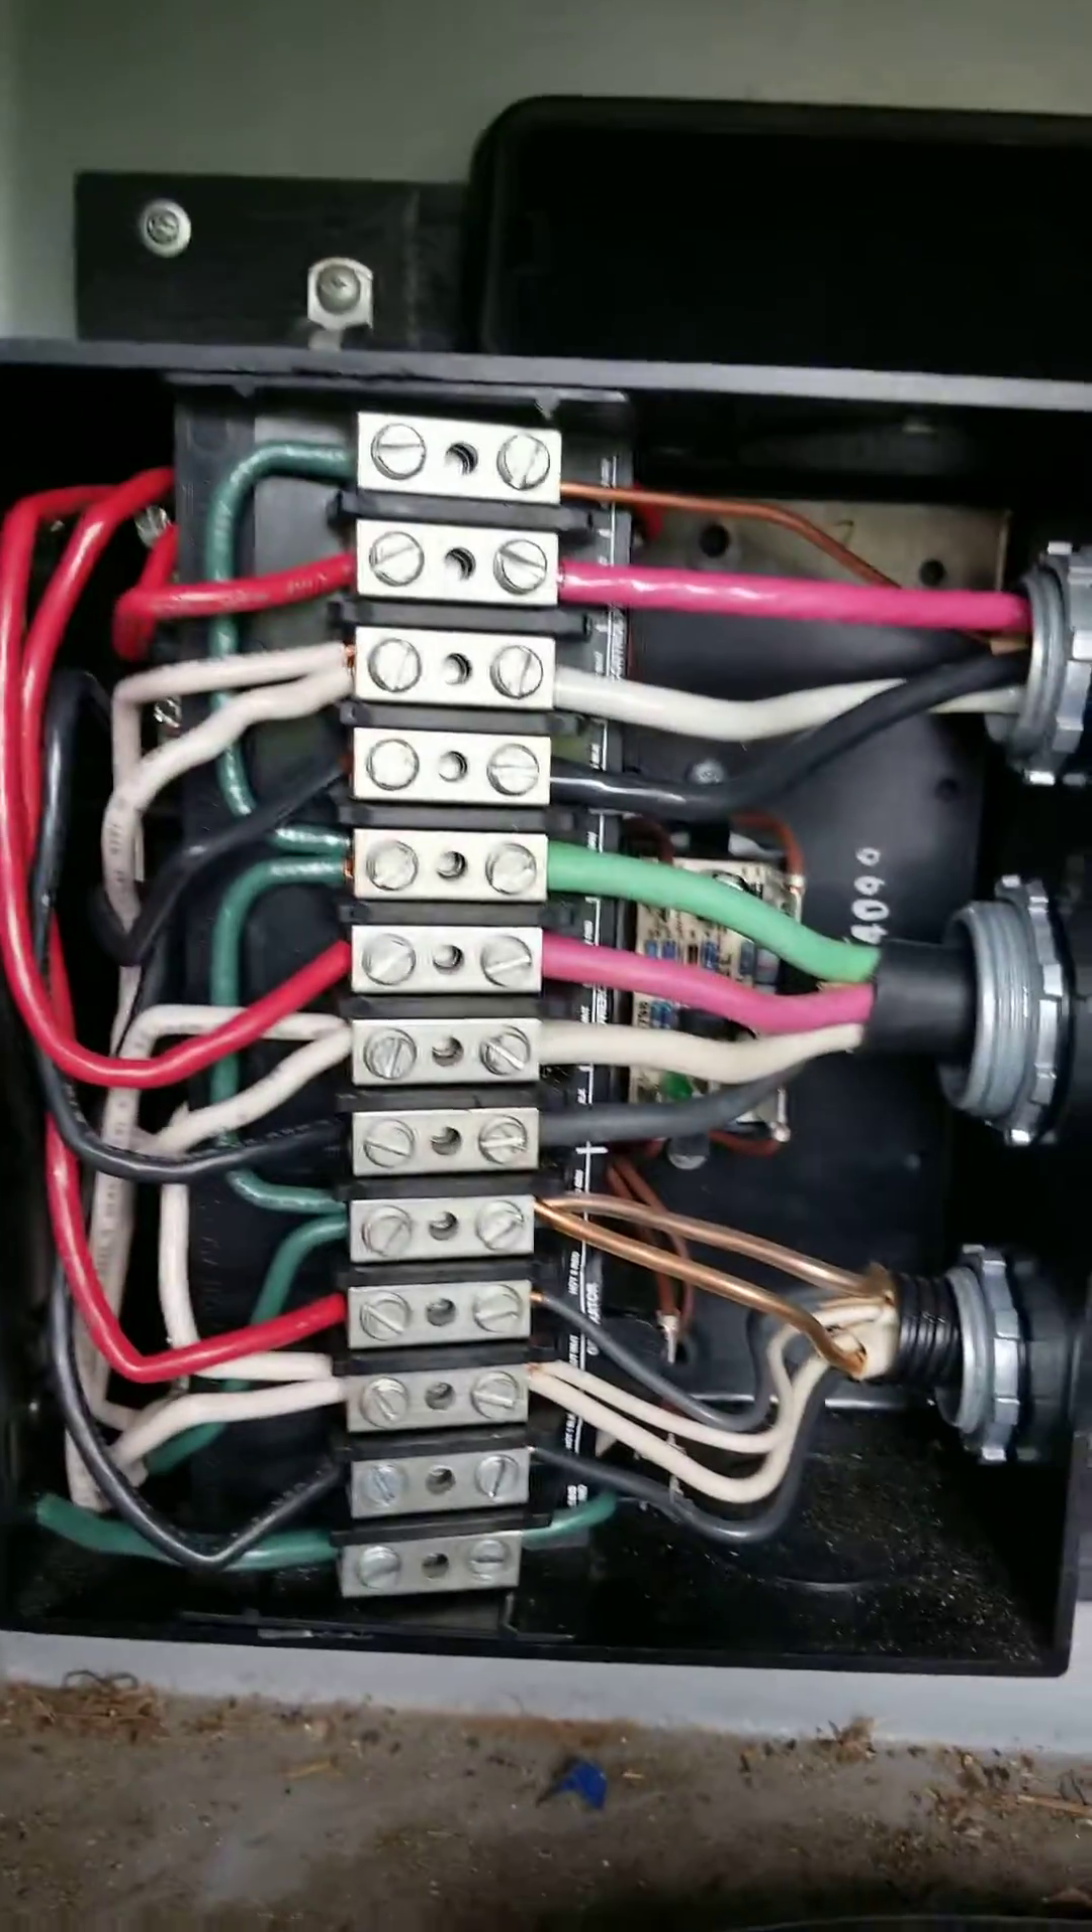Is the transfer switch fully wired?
Yes.